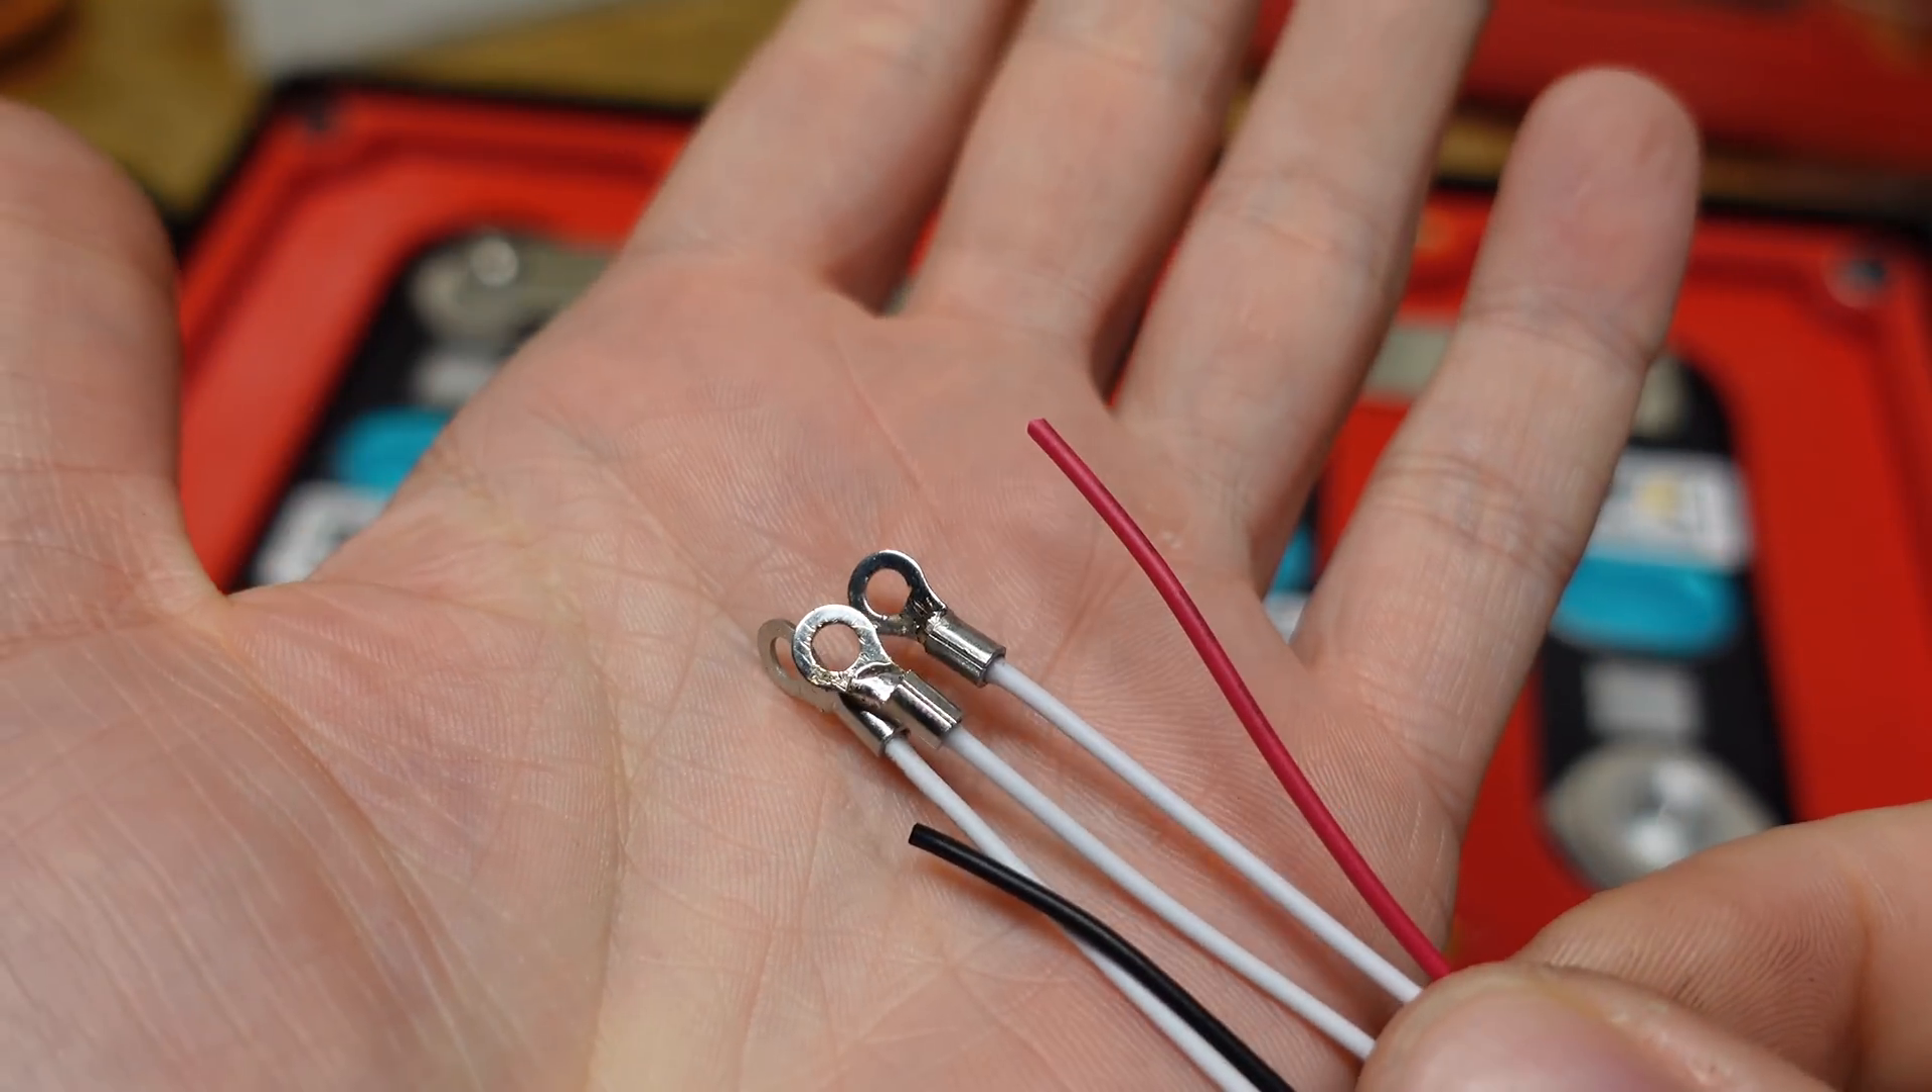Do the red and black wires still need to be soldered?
Yes.